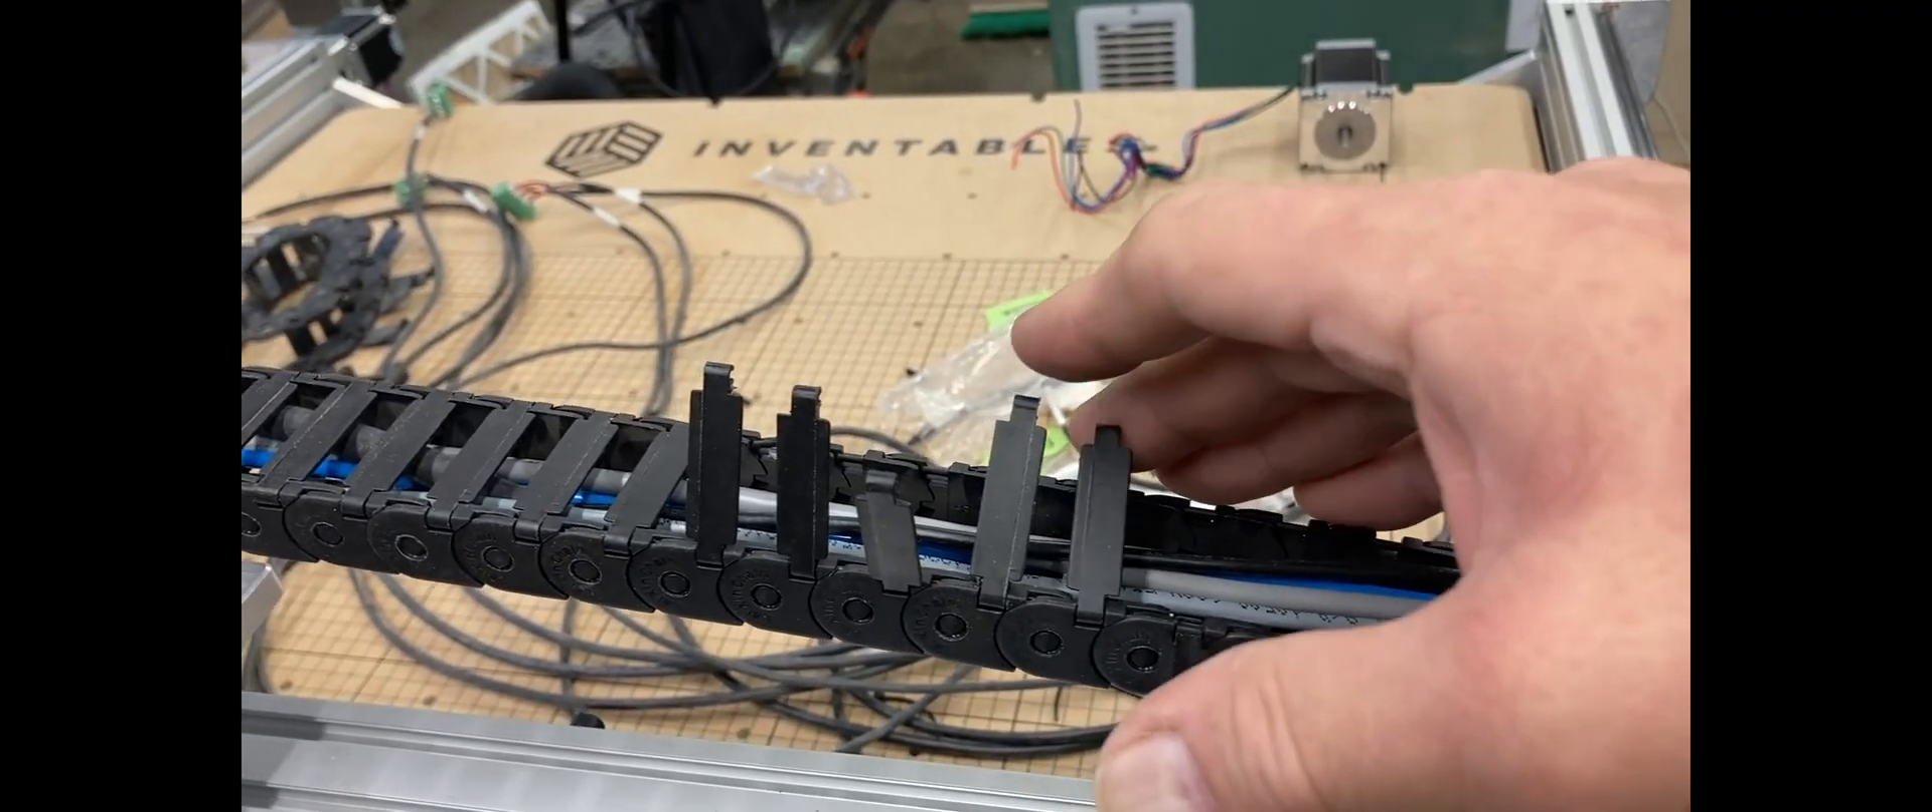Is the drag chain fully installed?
No.